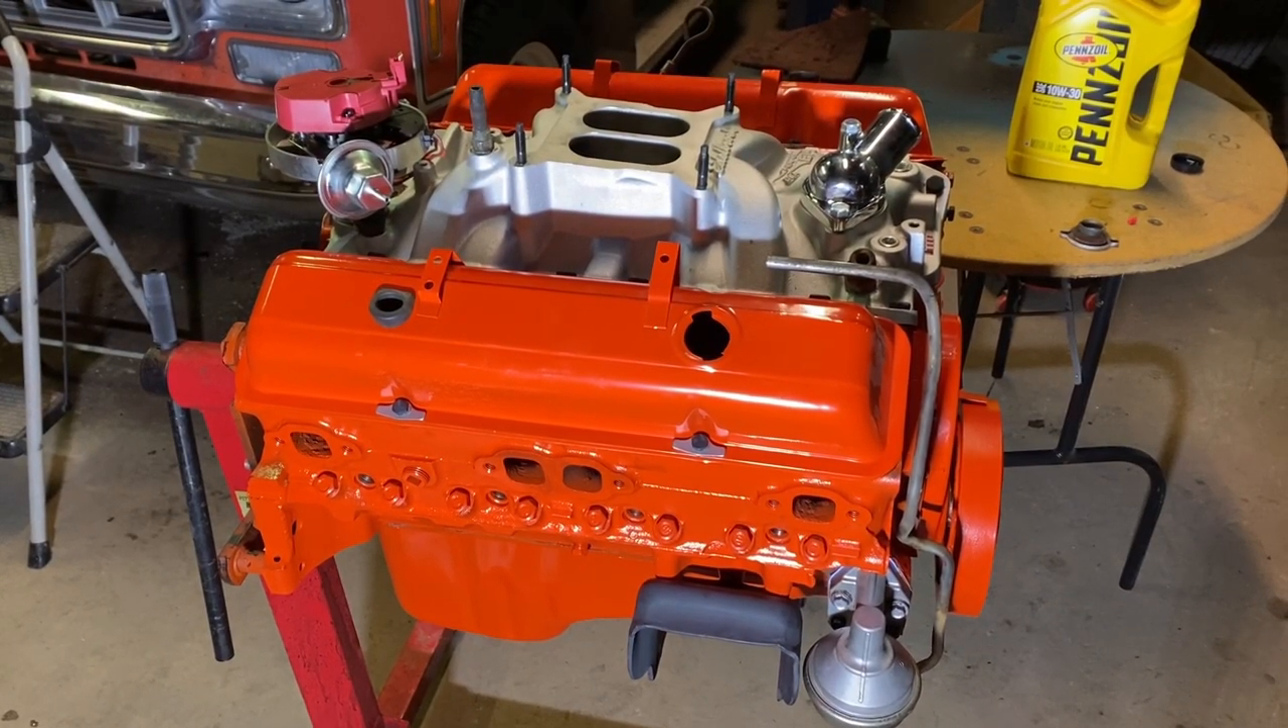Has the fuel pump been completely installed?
Yes.